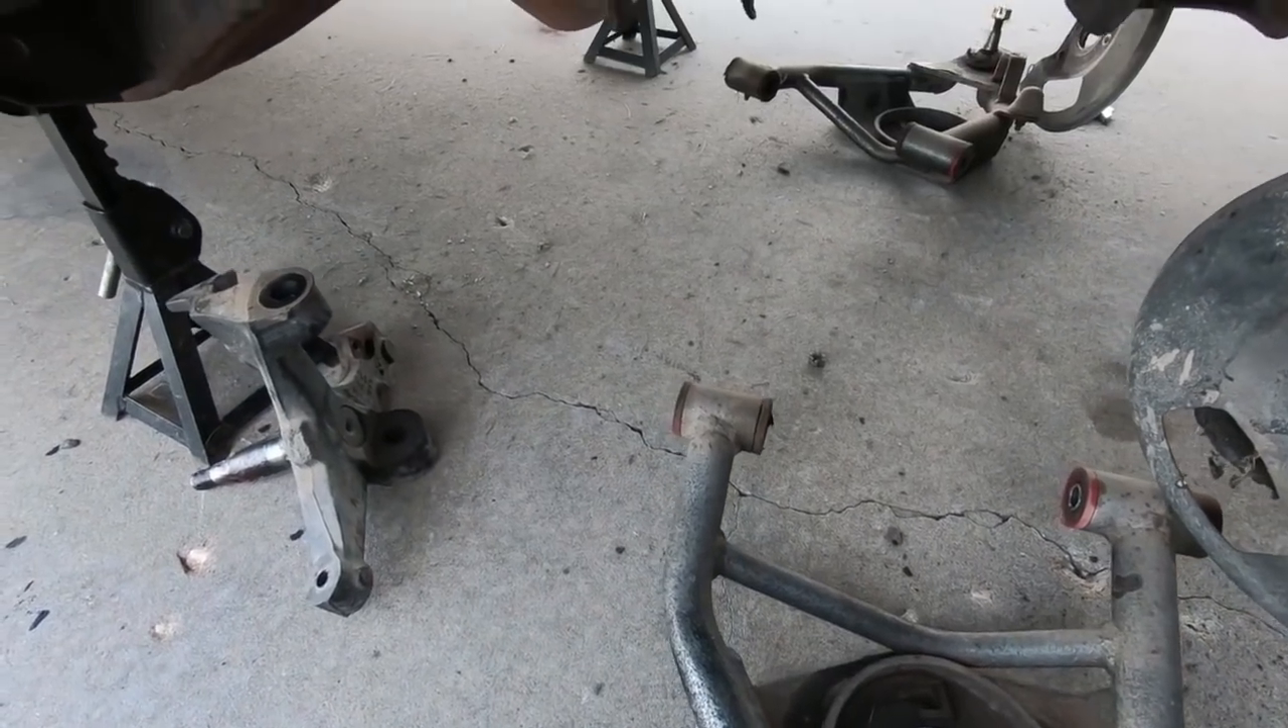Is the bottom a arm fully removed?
Yes.